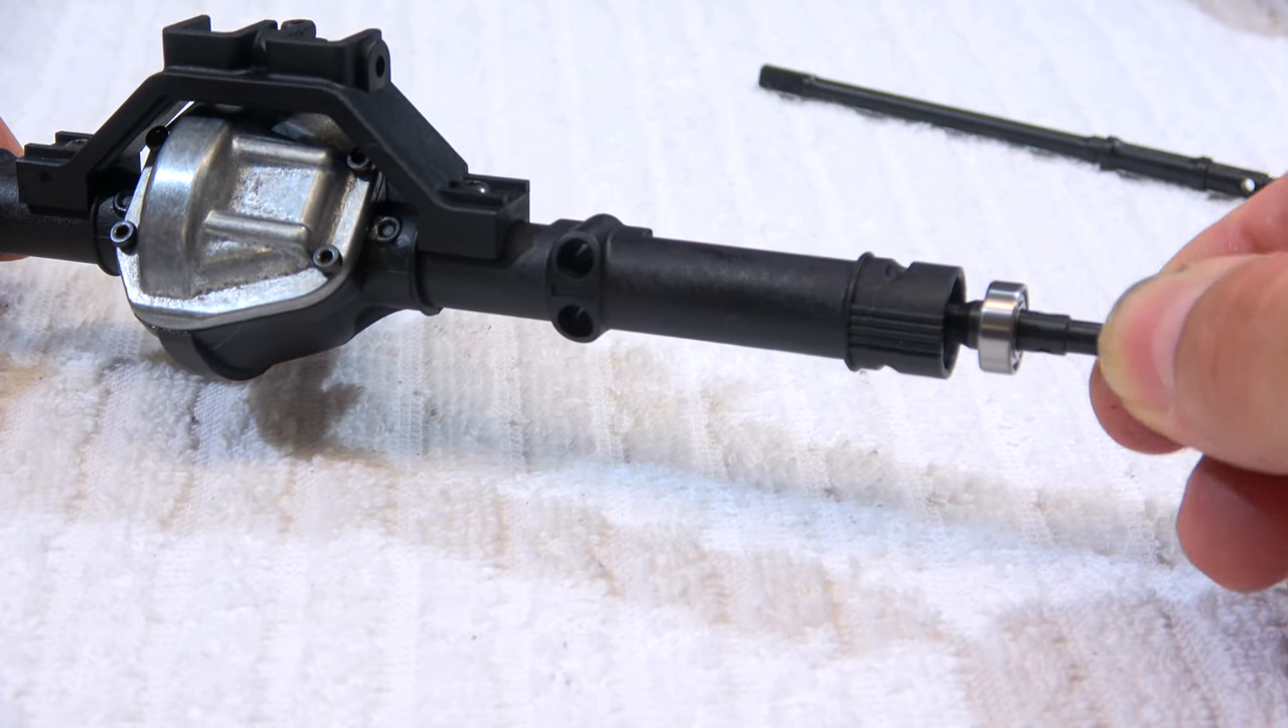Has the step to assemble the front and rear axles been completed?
No.